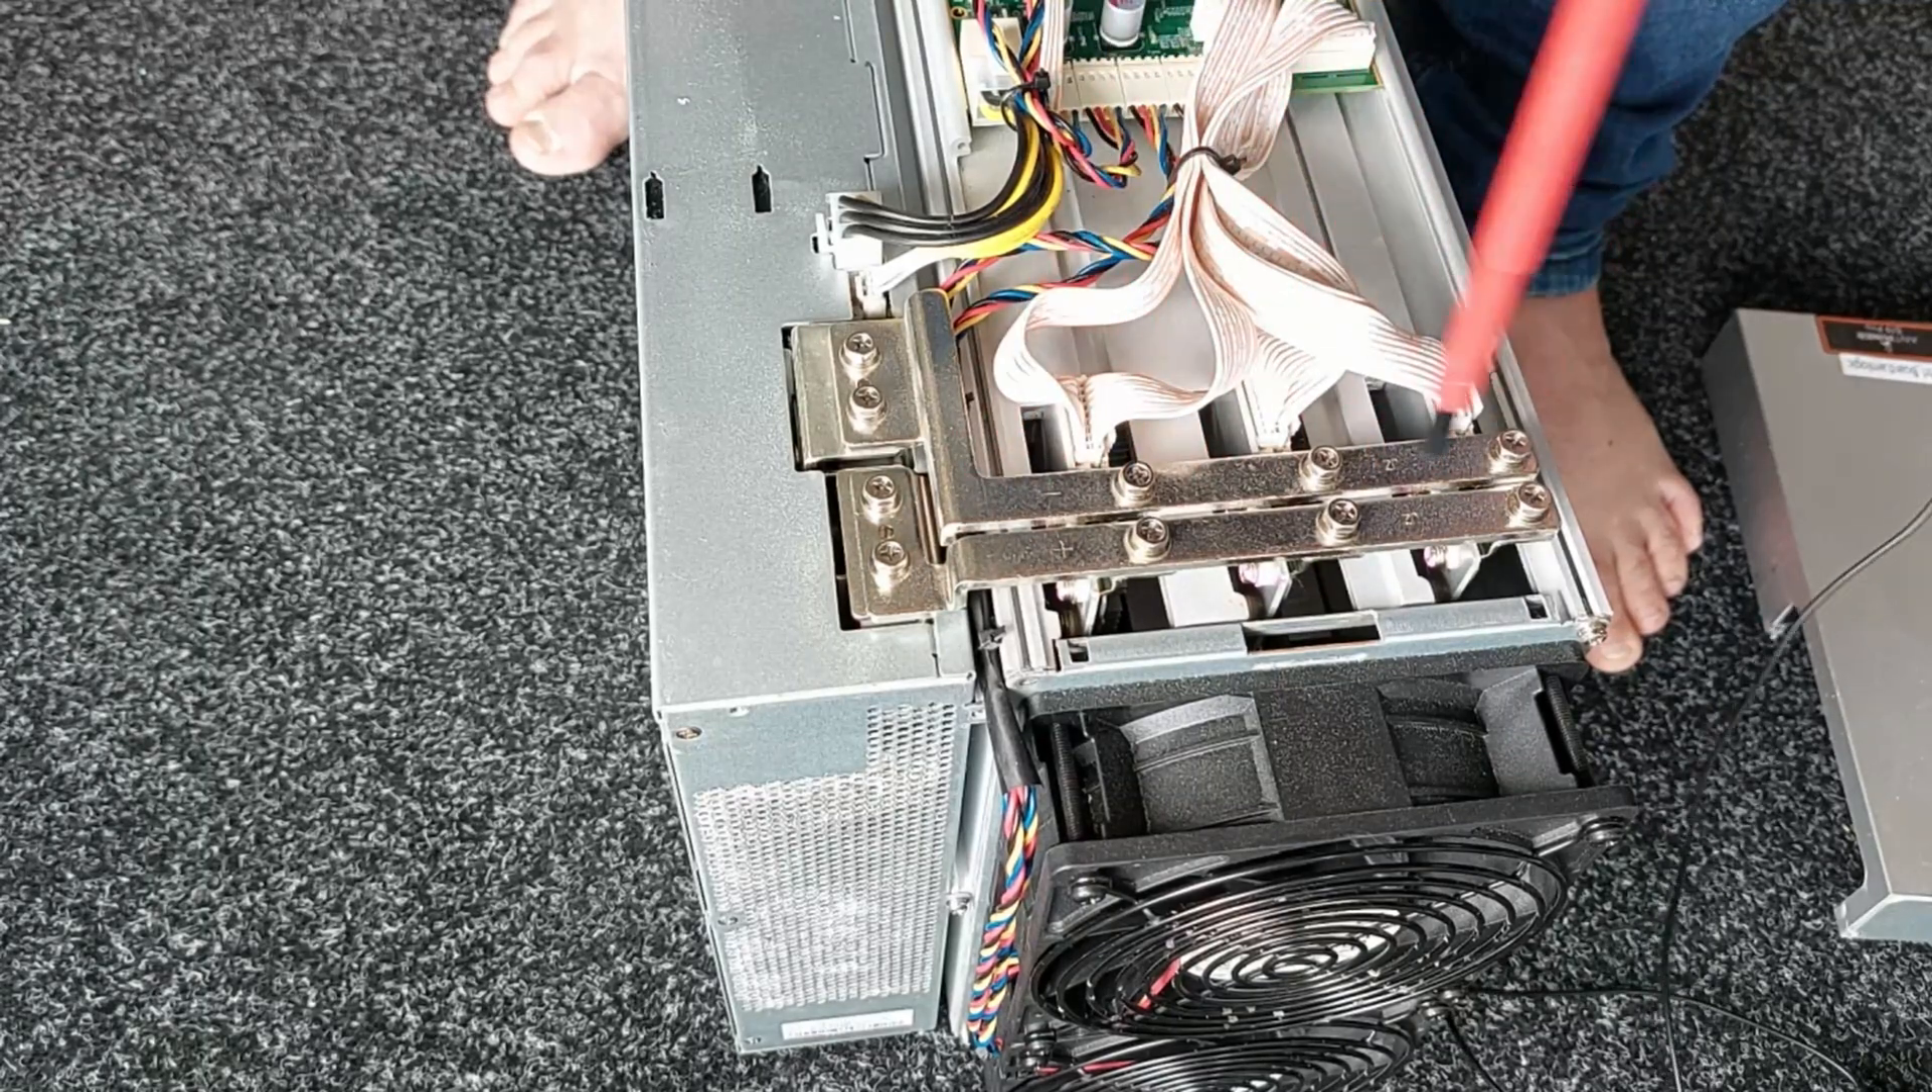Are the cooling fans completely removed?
No.